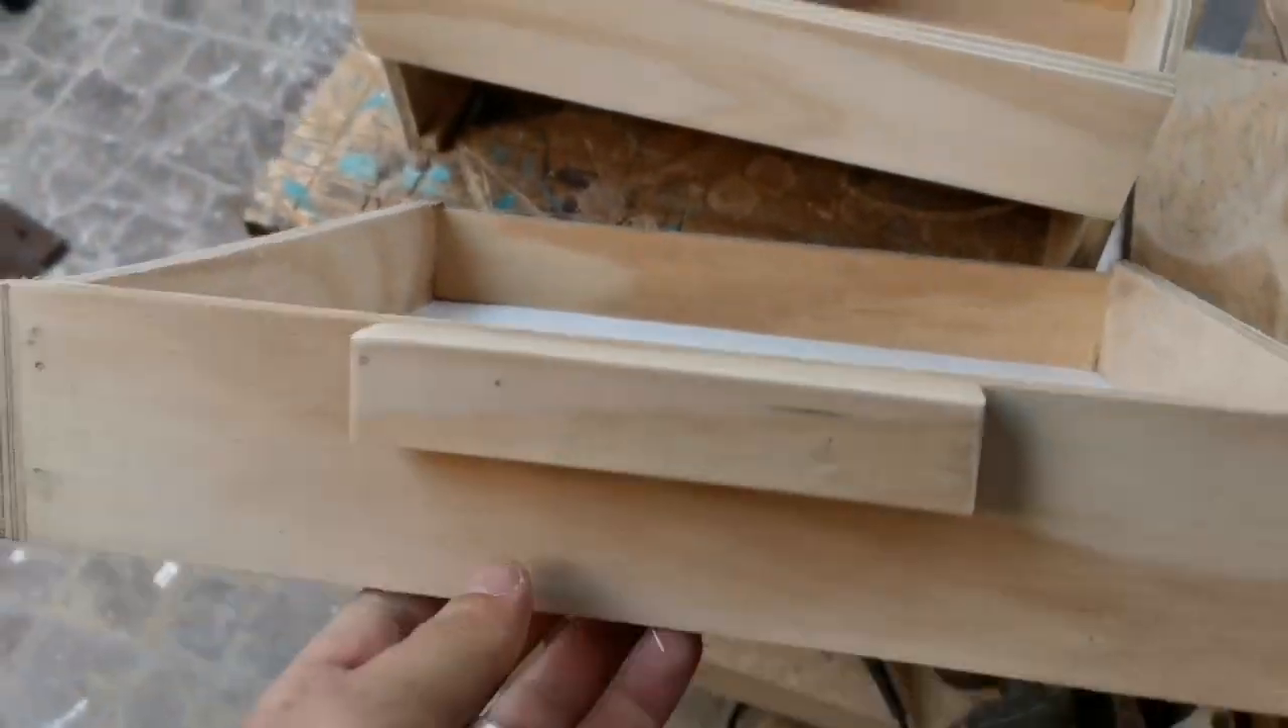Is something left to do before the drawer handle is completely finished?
No.